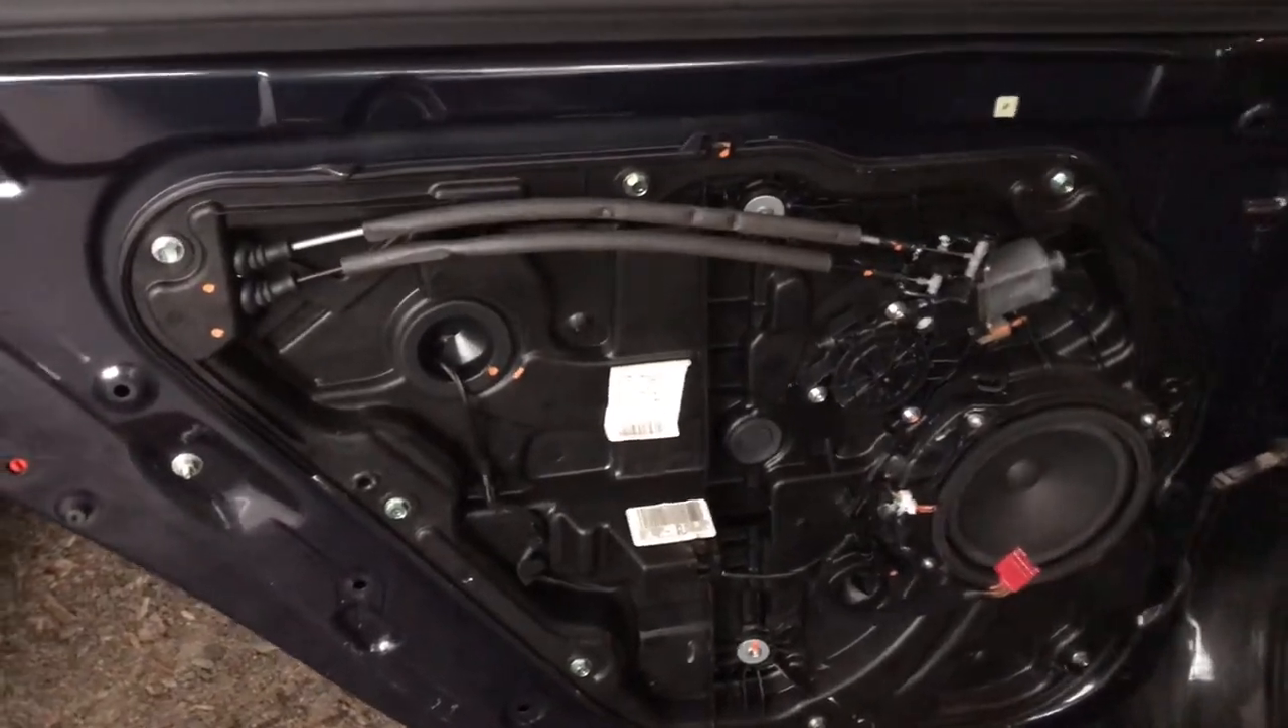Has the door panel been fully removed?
Yes.